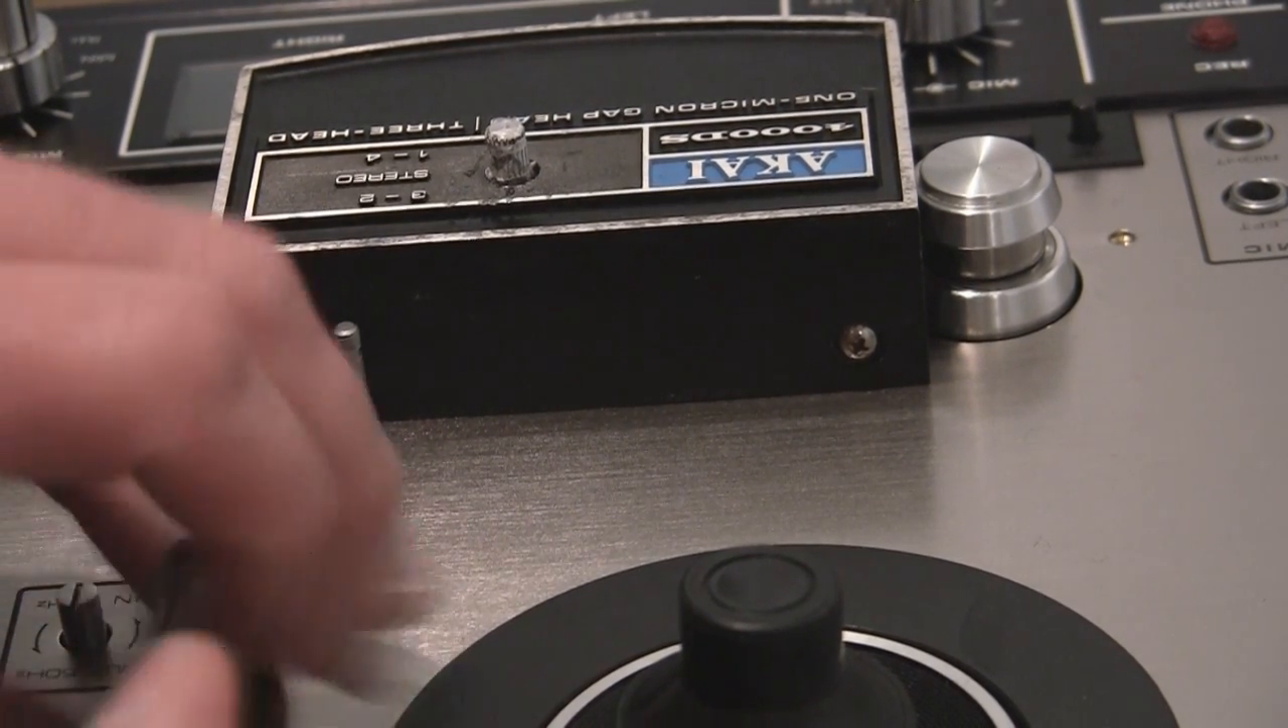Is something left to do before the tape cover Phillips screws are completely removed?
Yes.